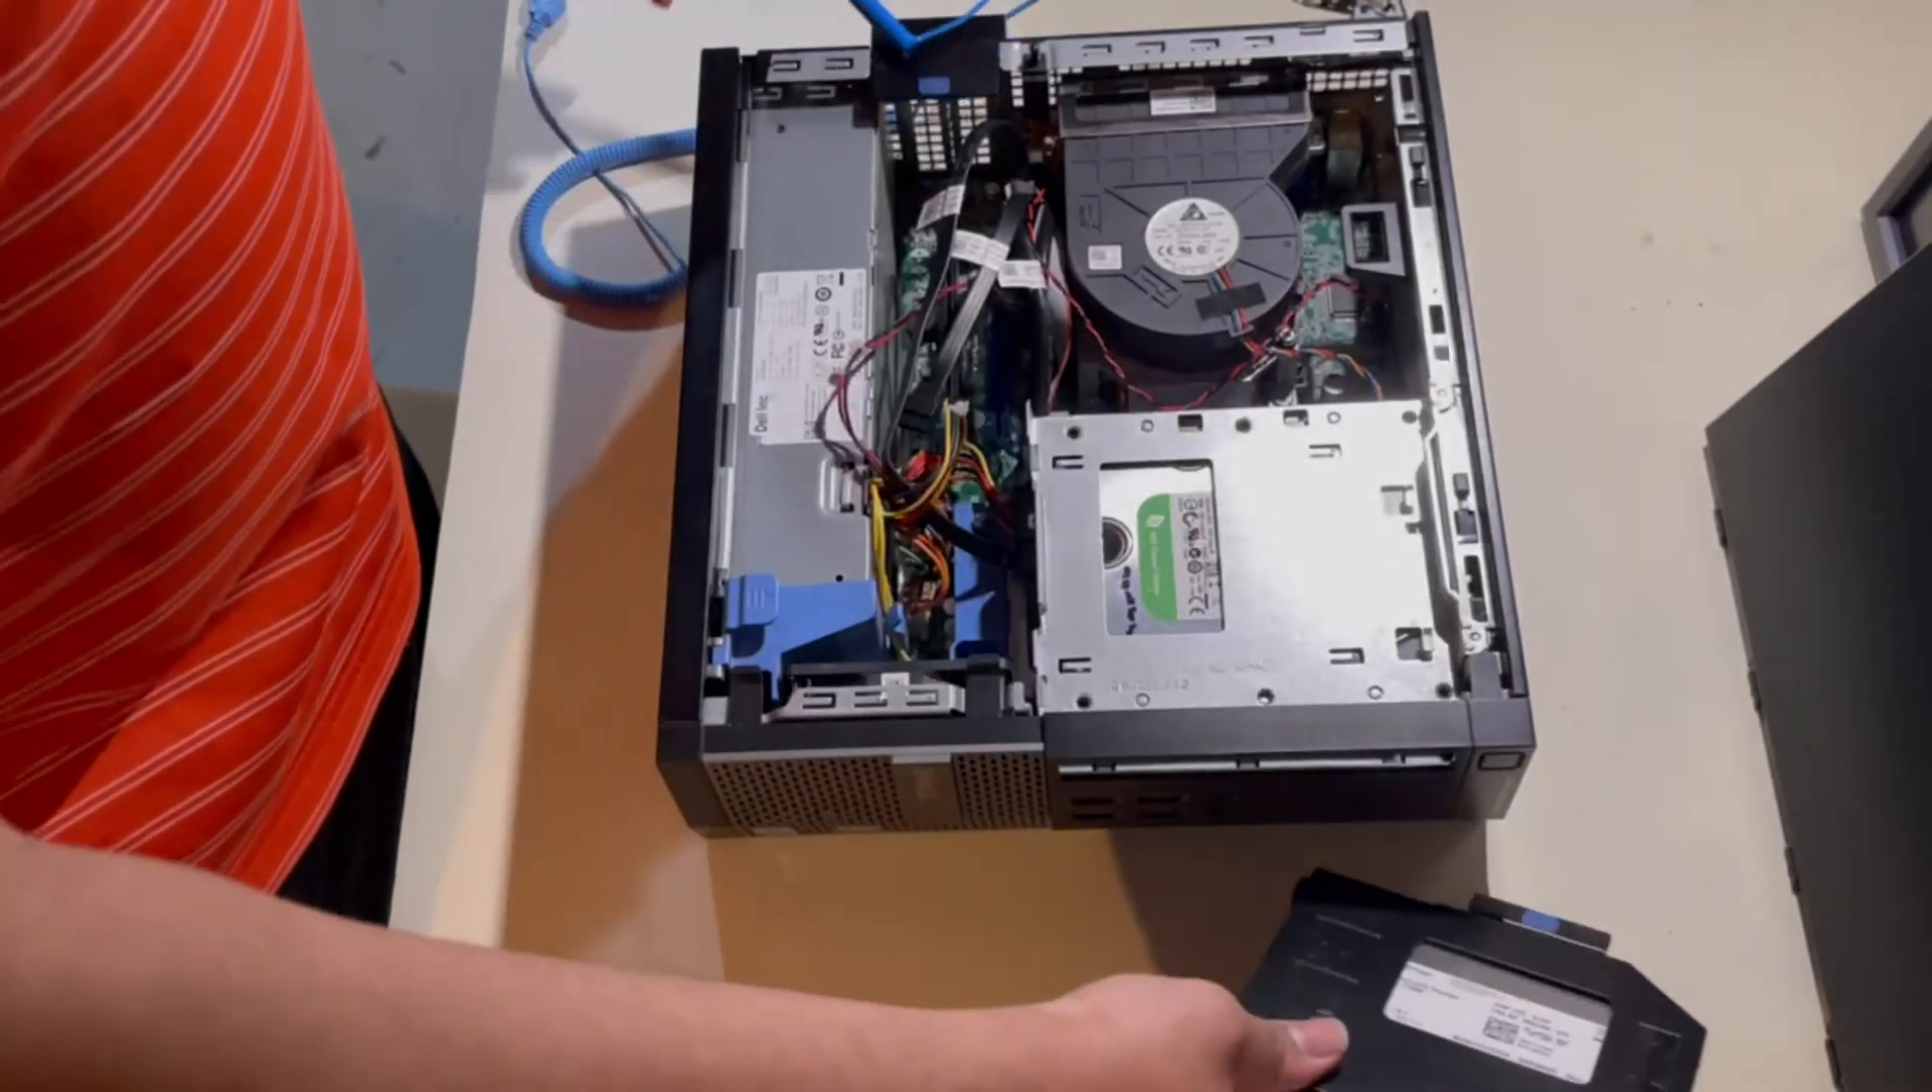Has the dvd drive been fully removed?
Yes.